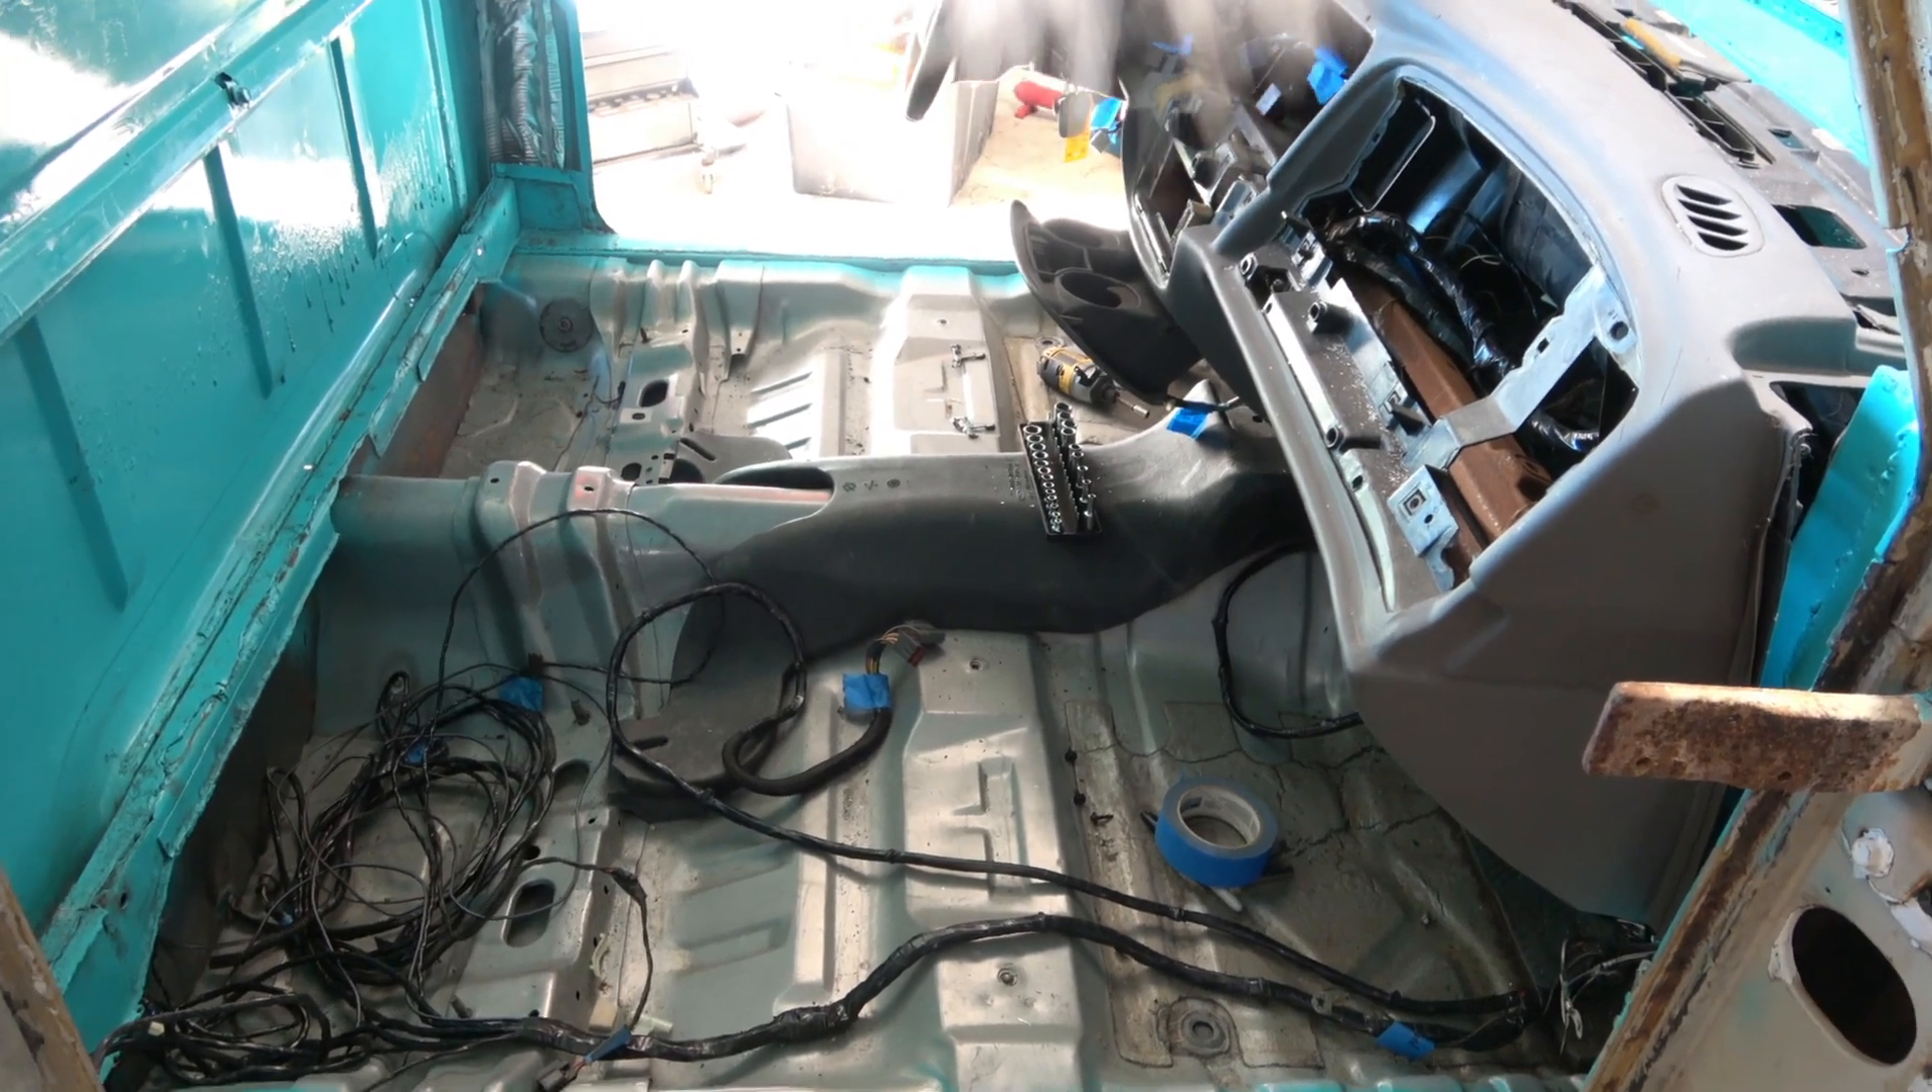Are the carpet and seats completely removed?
Yes.